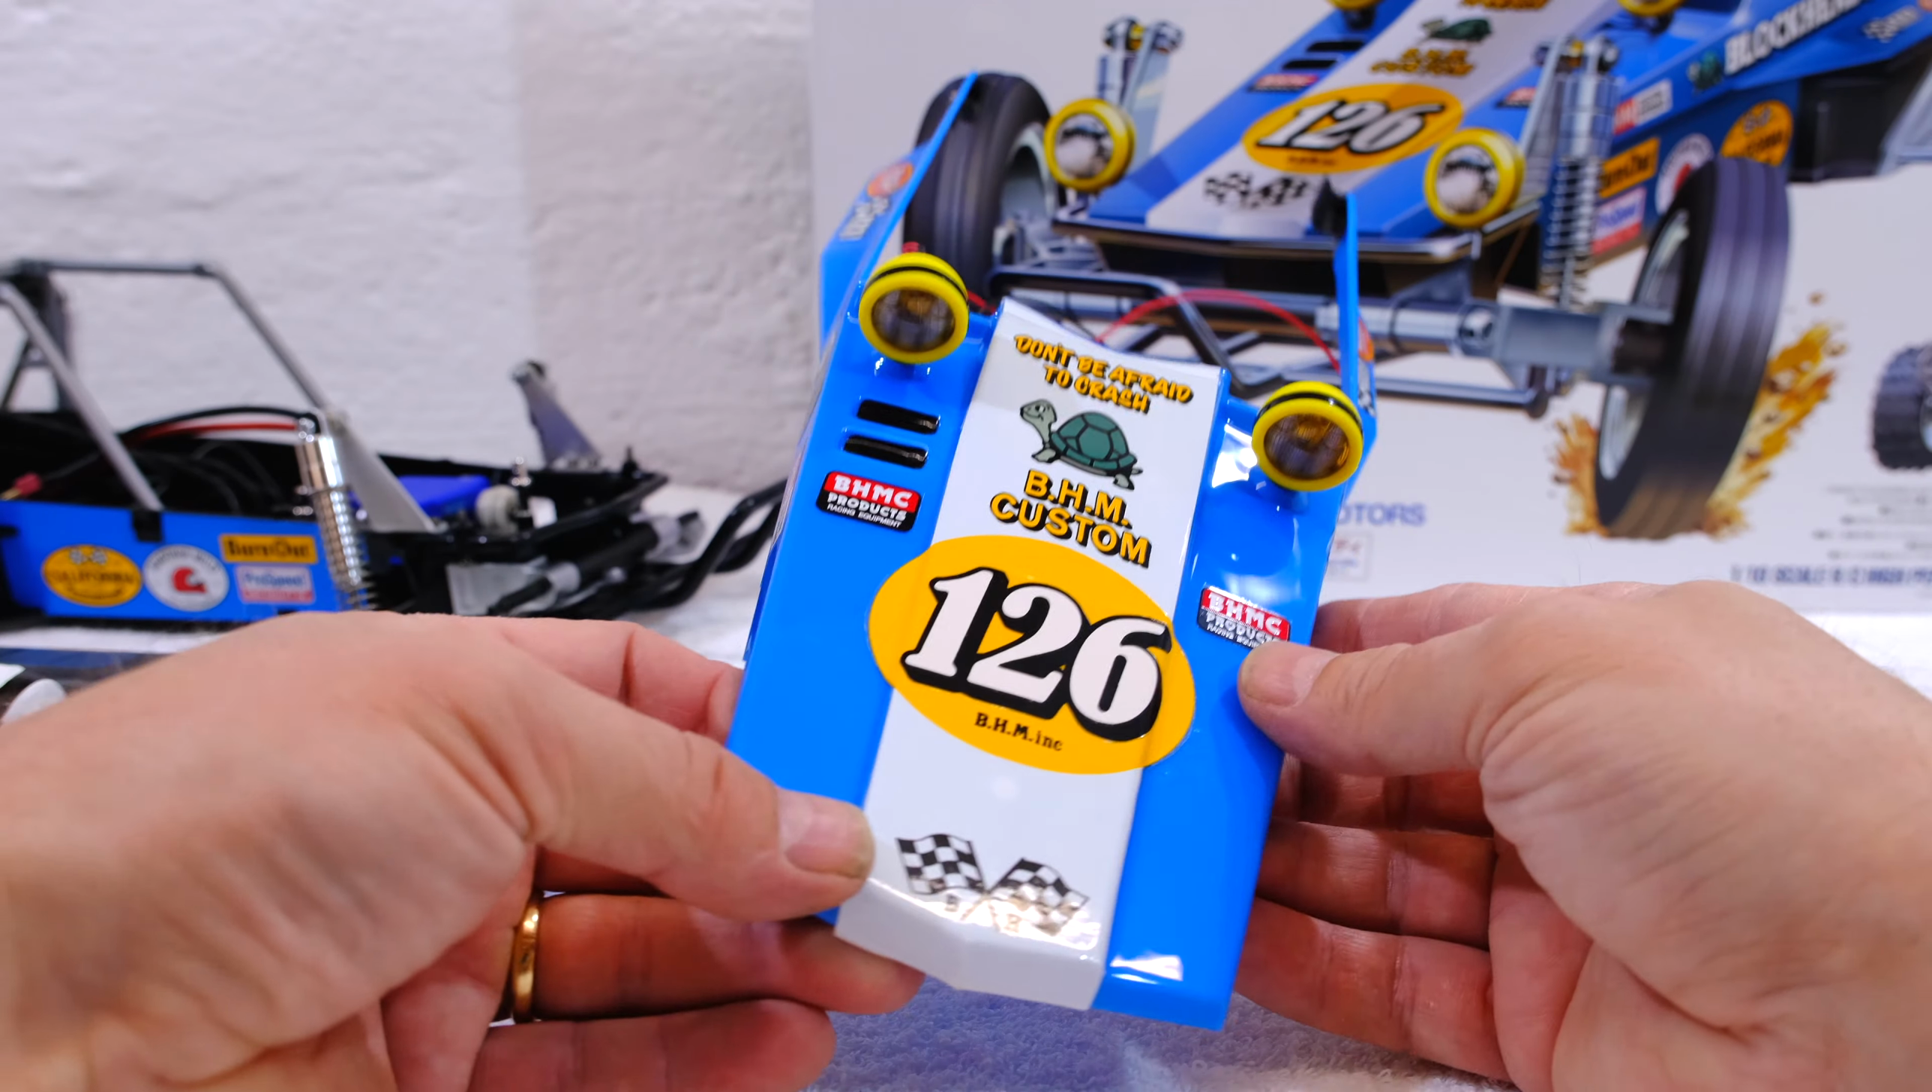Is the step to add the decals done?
Yes.